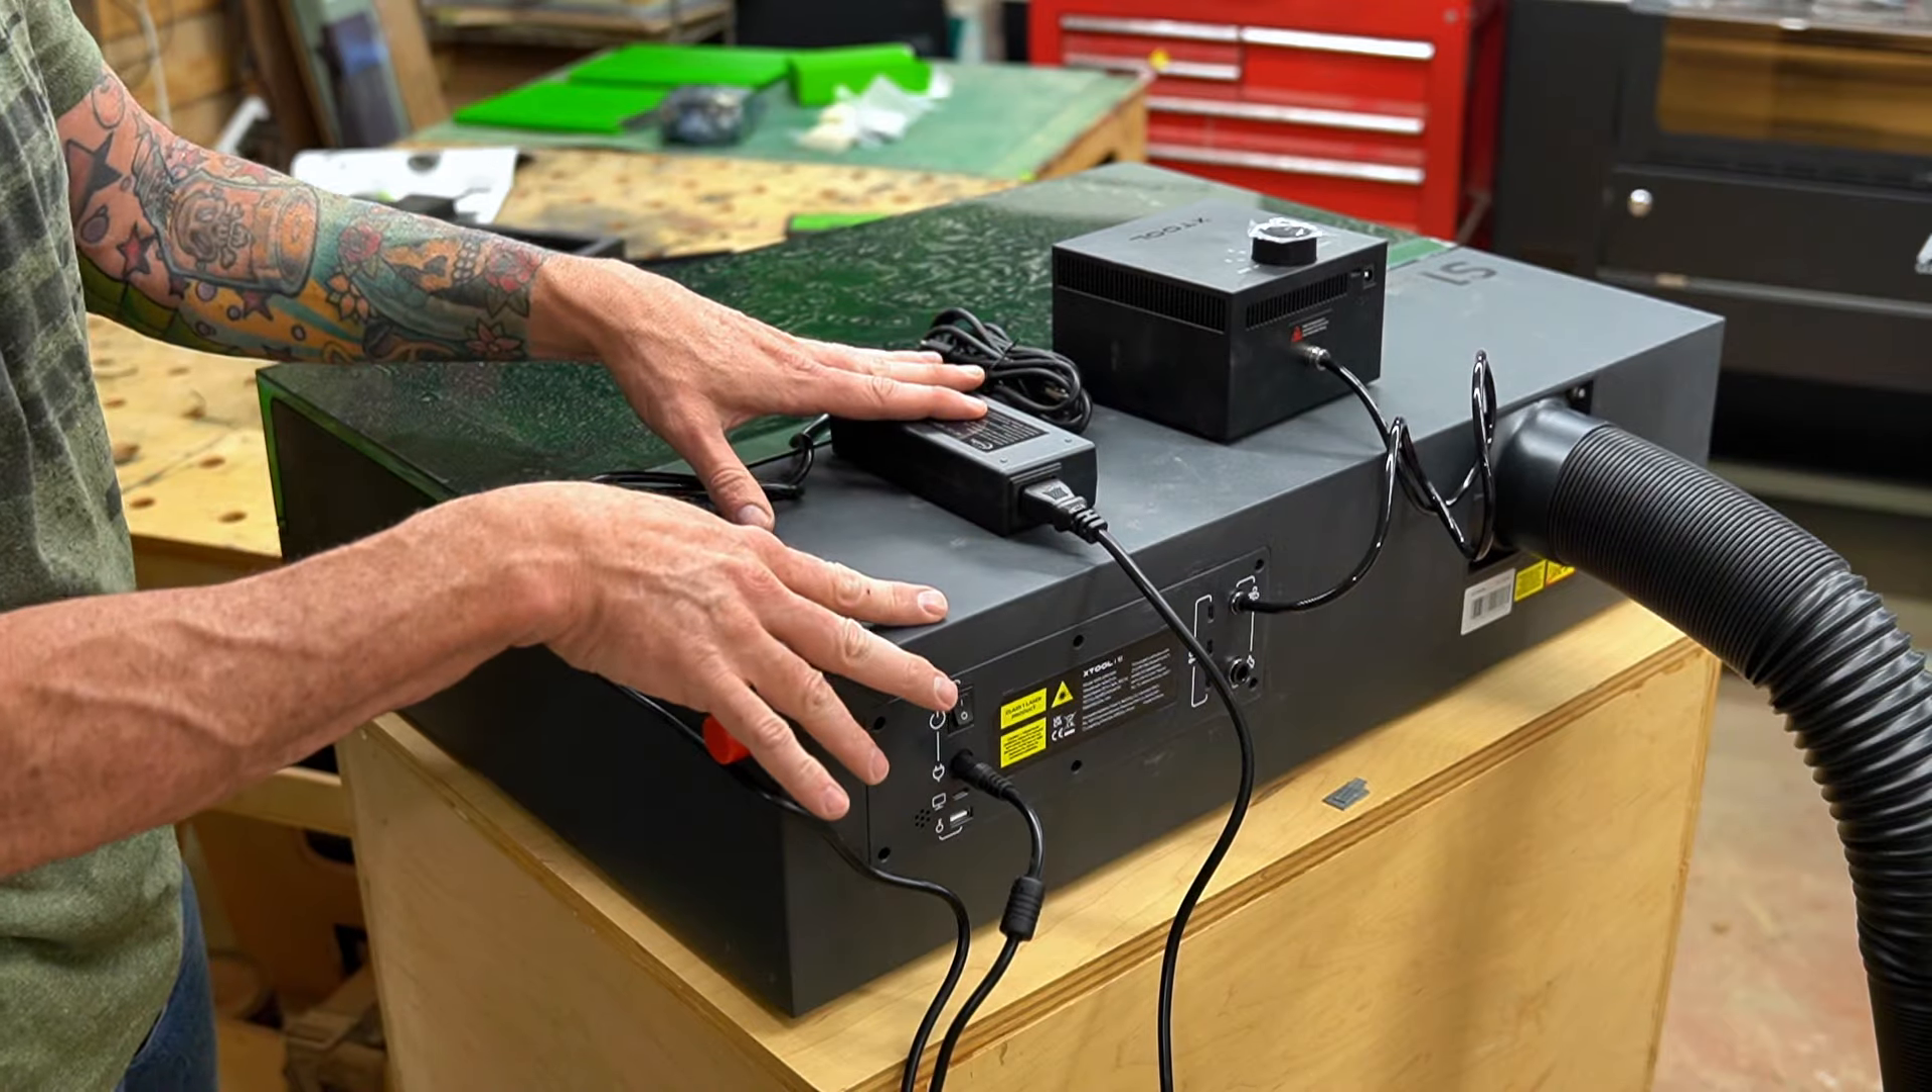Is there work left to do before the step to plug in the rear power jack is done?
No.